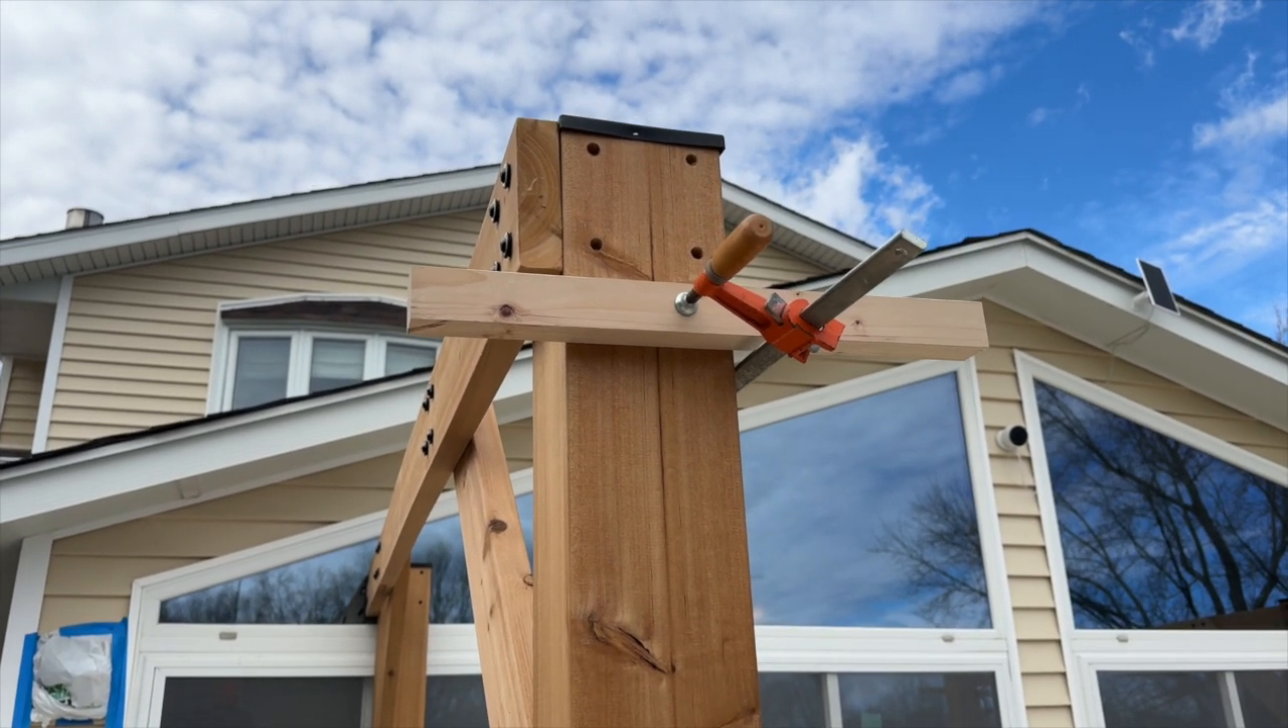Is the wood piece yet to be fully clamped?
No.